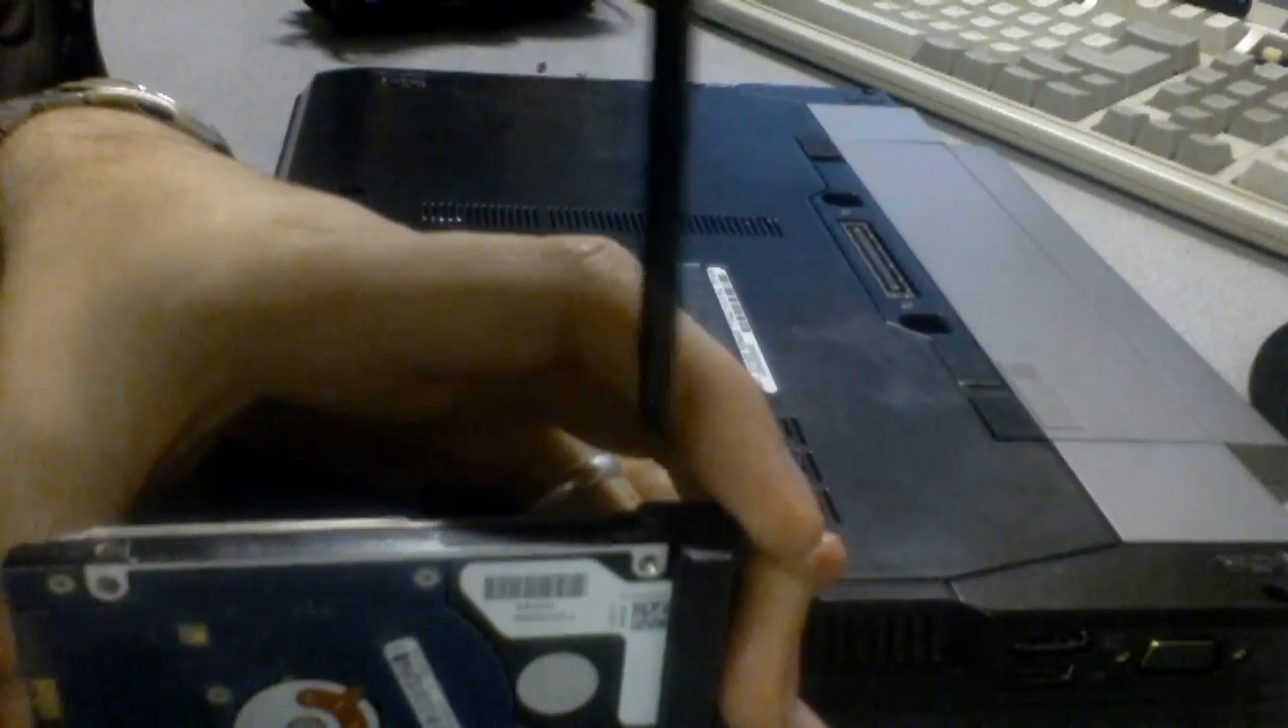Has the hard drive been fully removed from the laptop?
Yes.